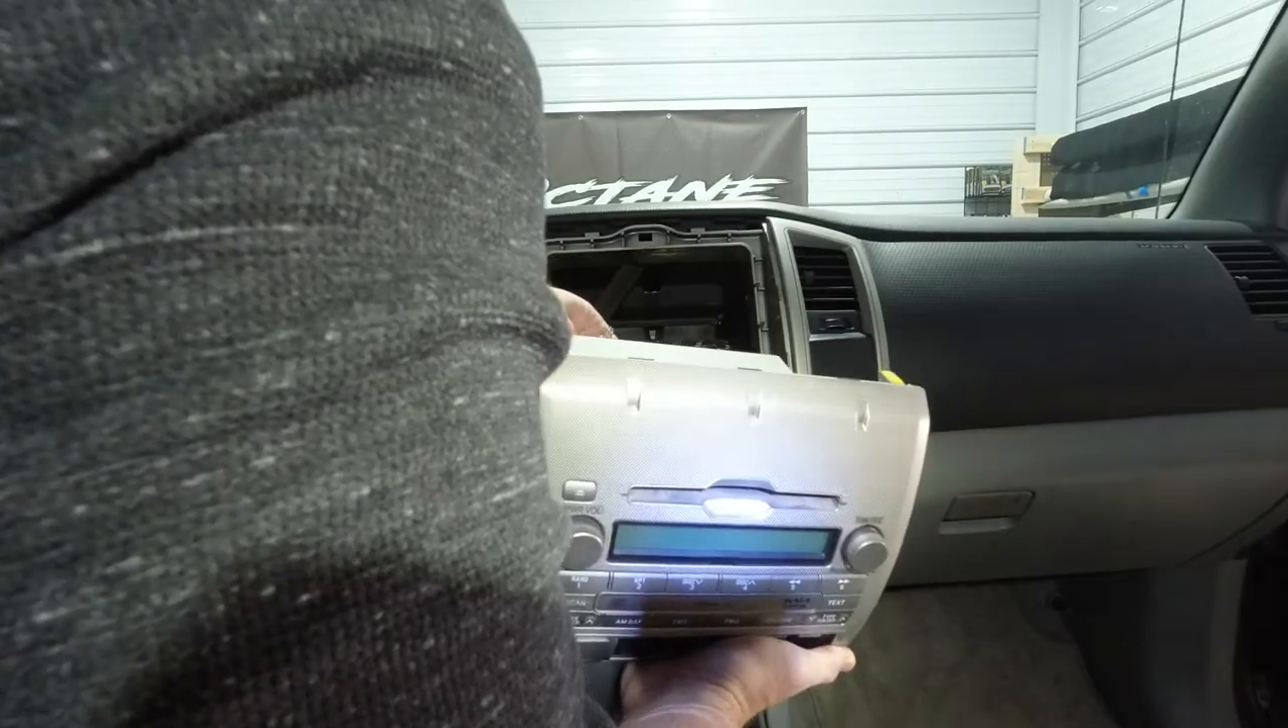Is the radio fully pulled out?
Yes.